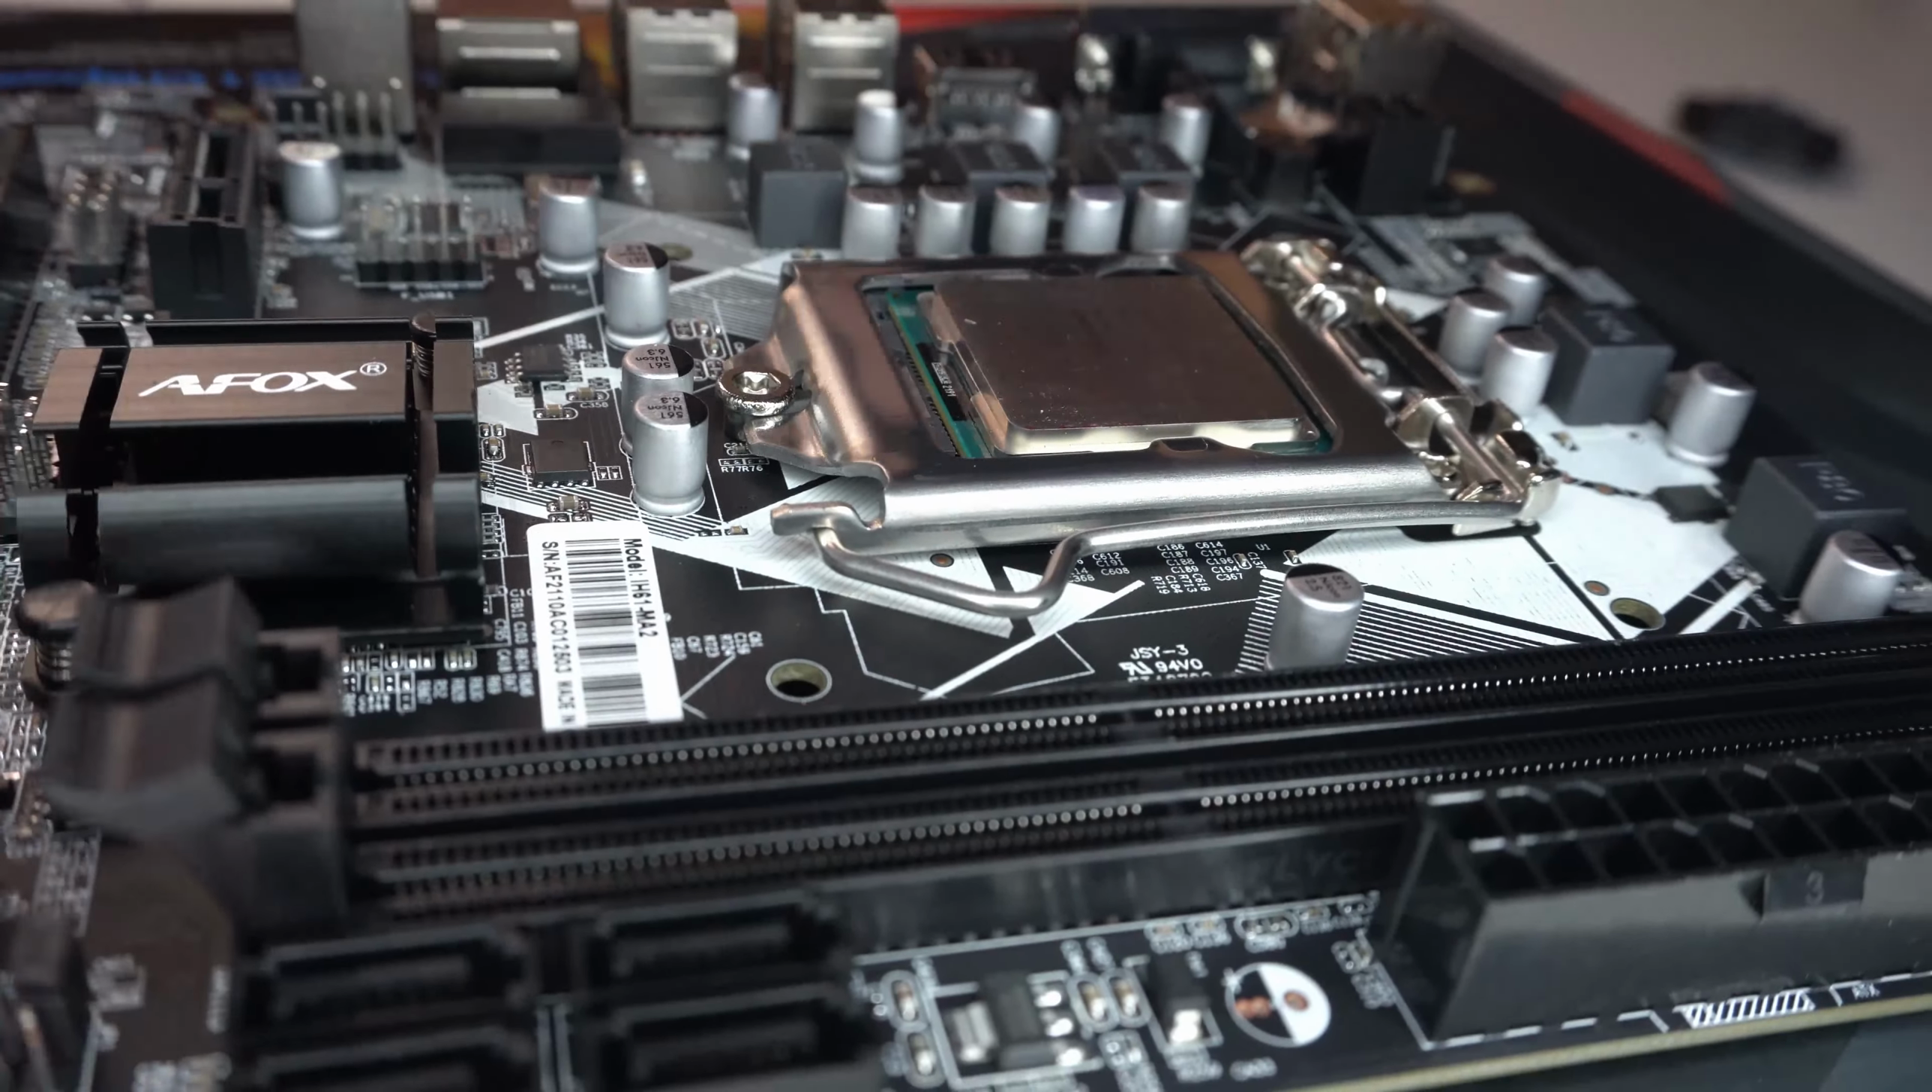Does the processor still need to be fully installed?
No.